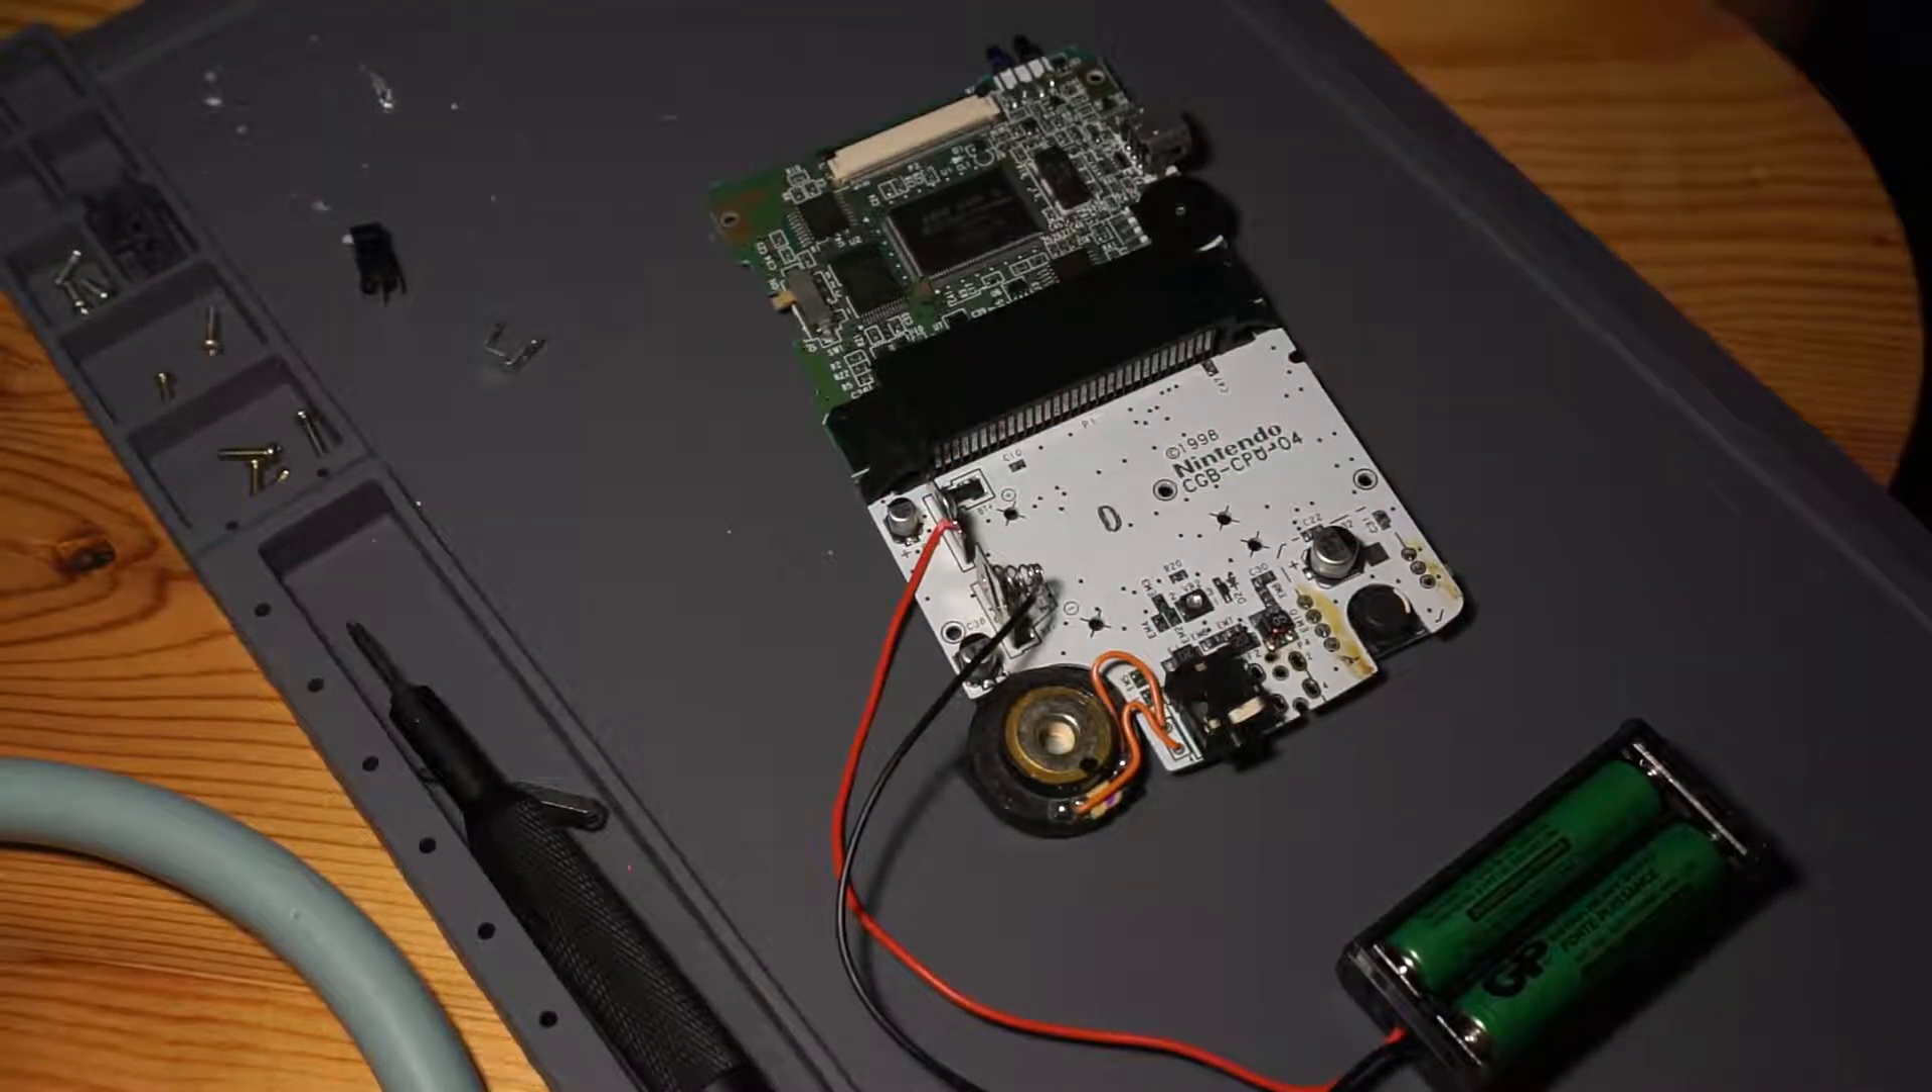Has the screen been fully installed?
No.